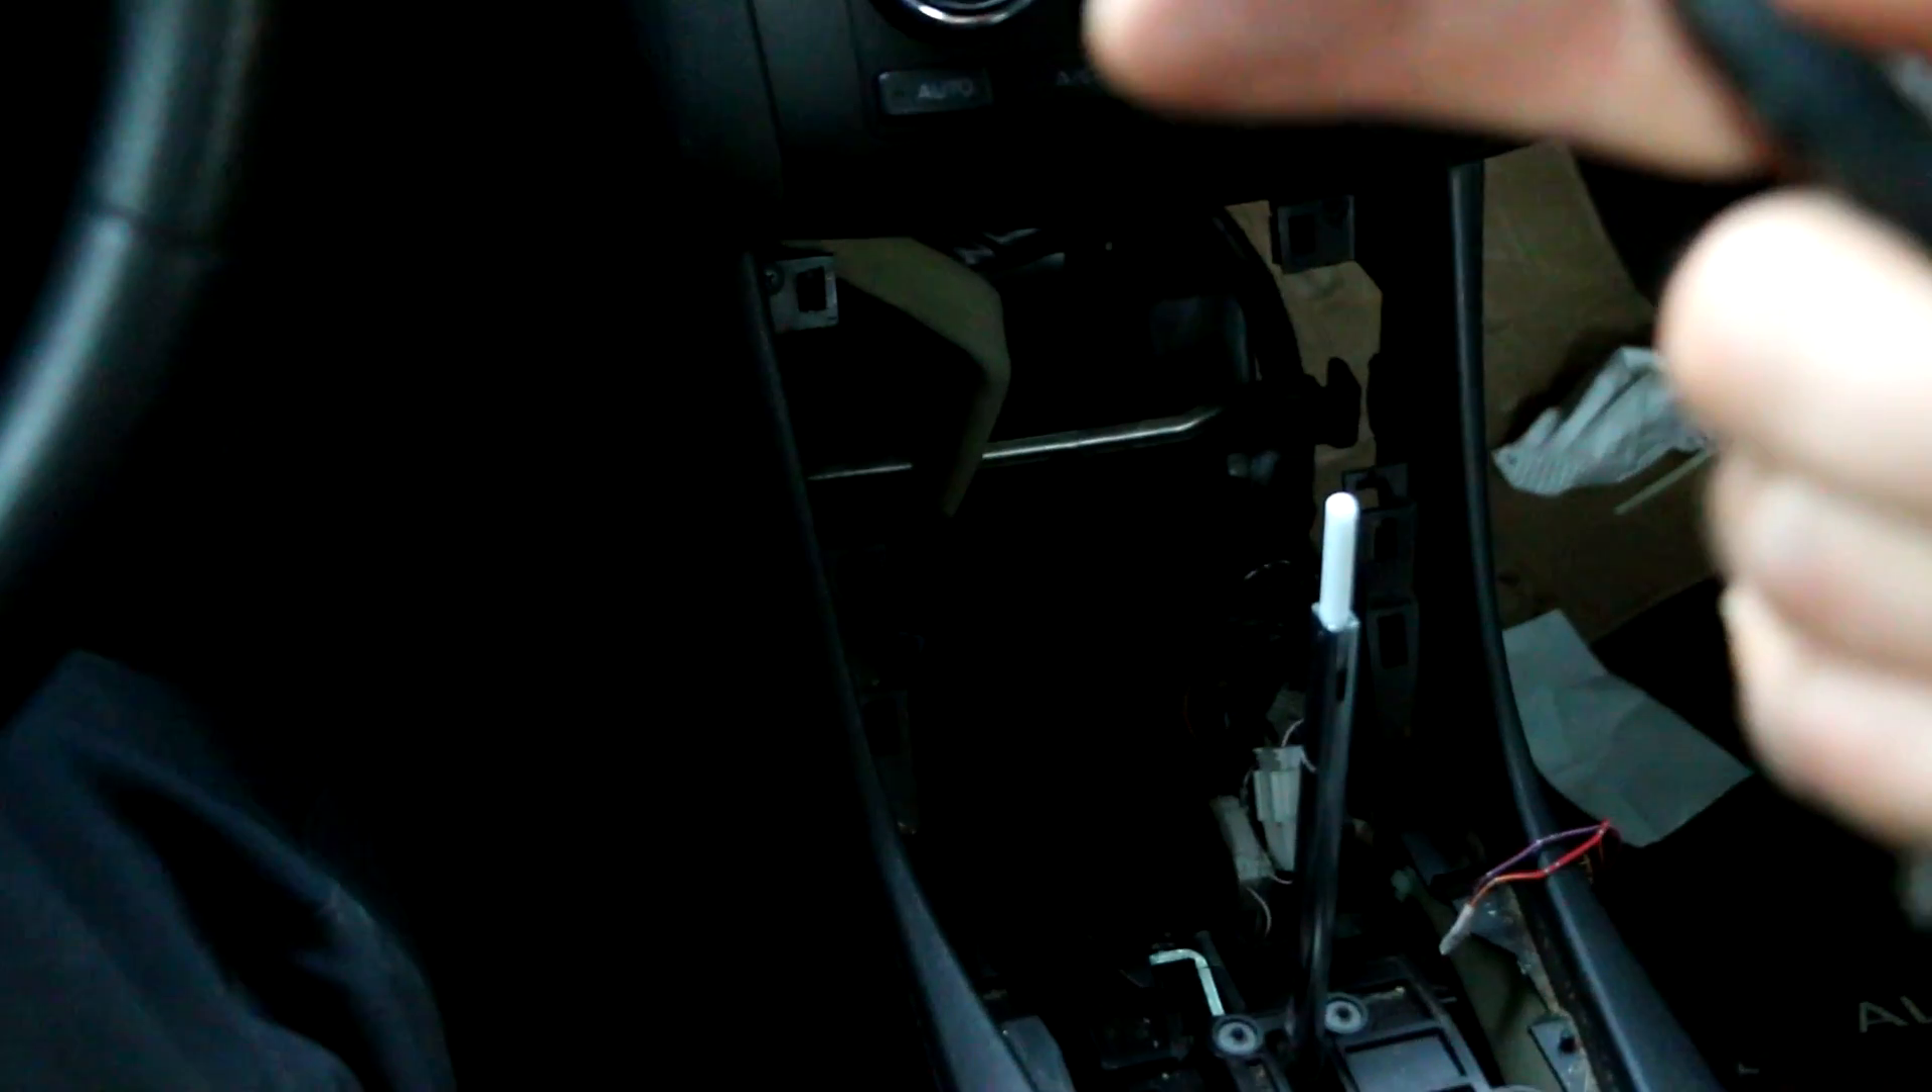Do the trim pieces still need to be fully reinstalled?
Yes.